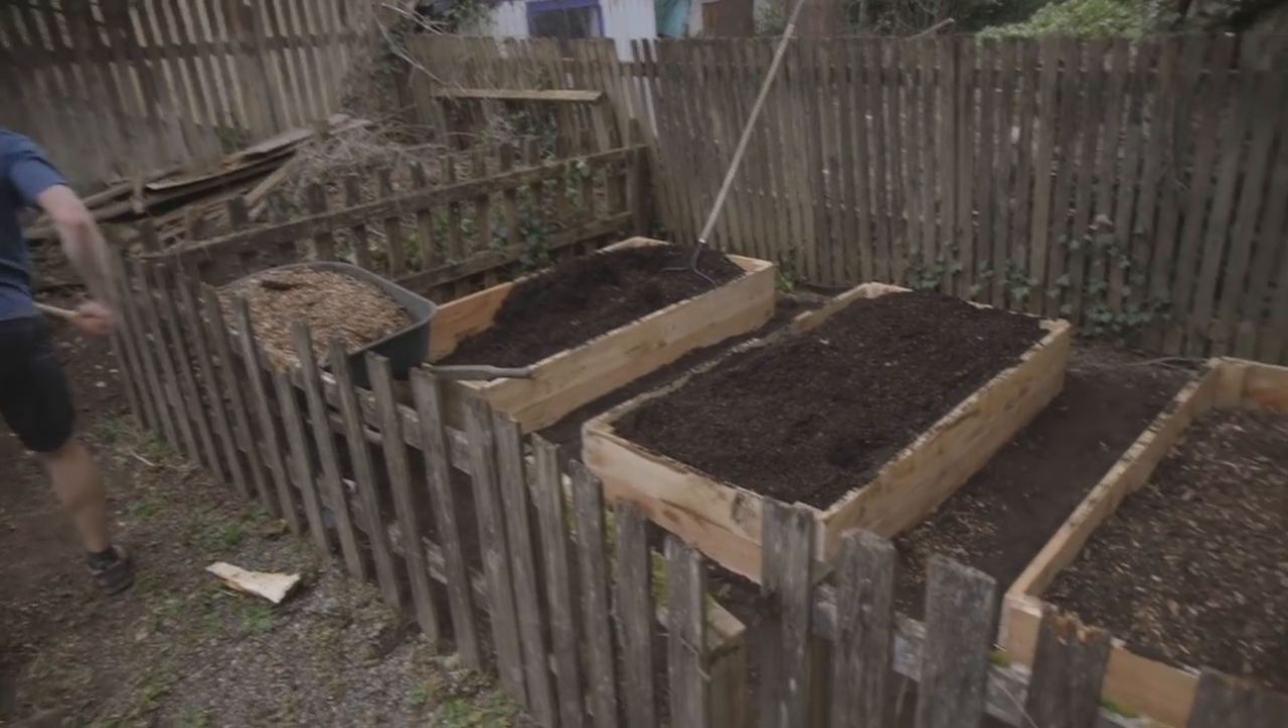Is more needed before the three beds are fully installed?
No.